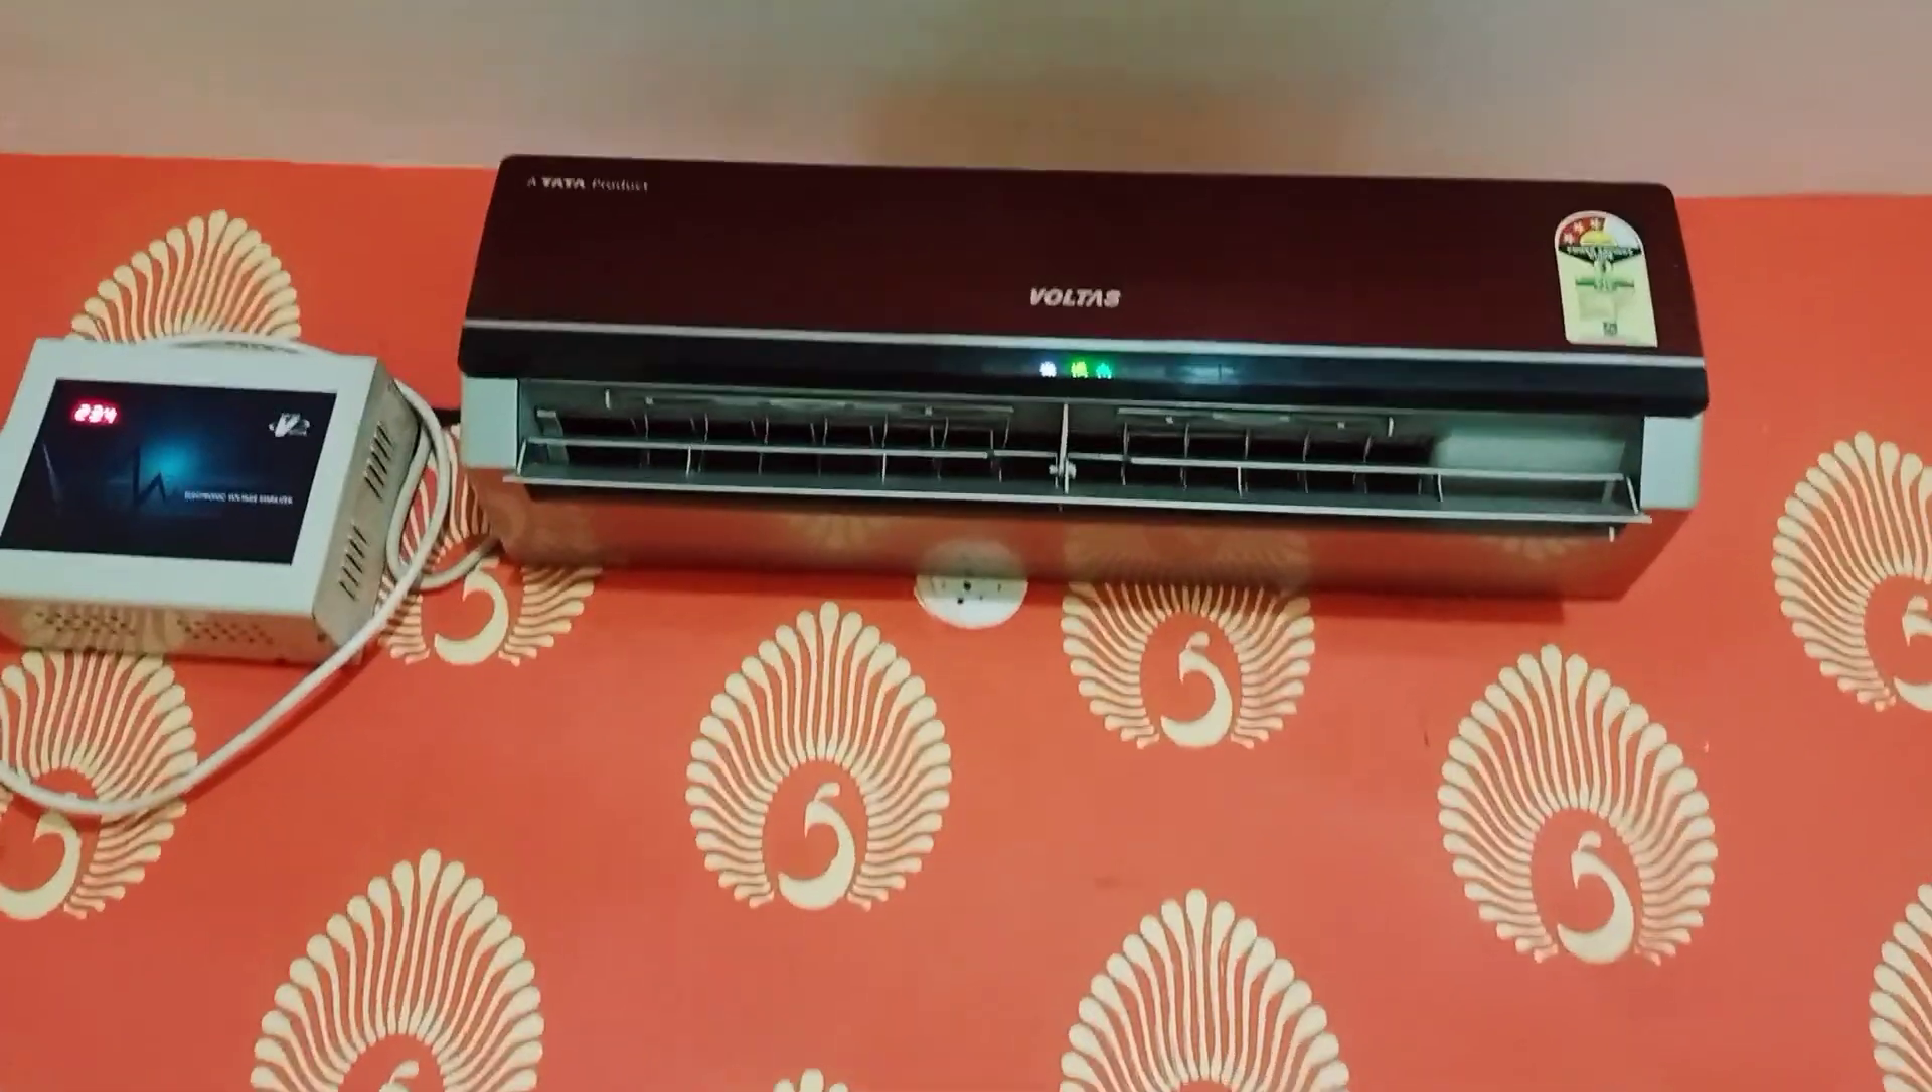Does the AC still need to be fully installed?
No.